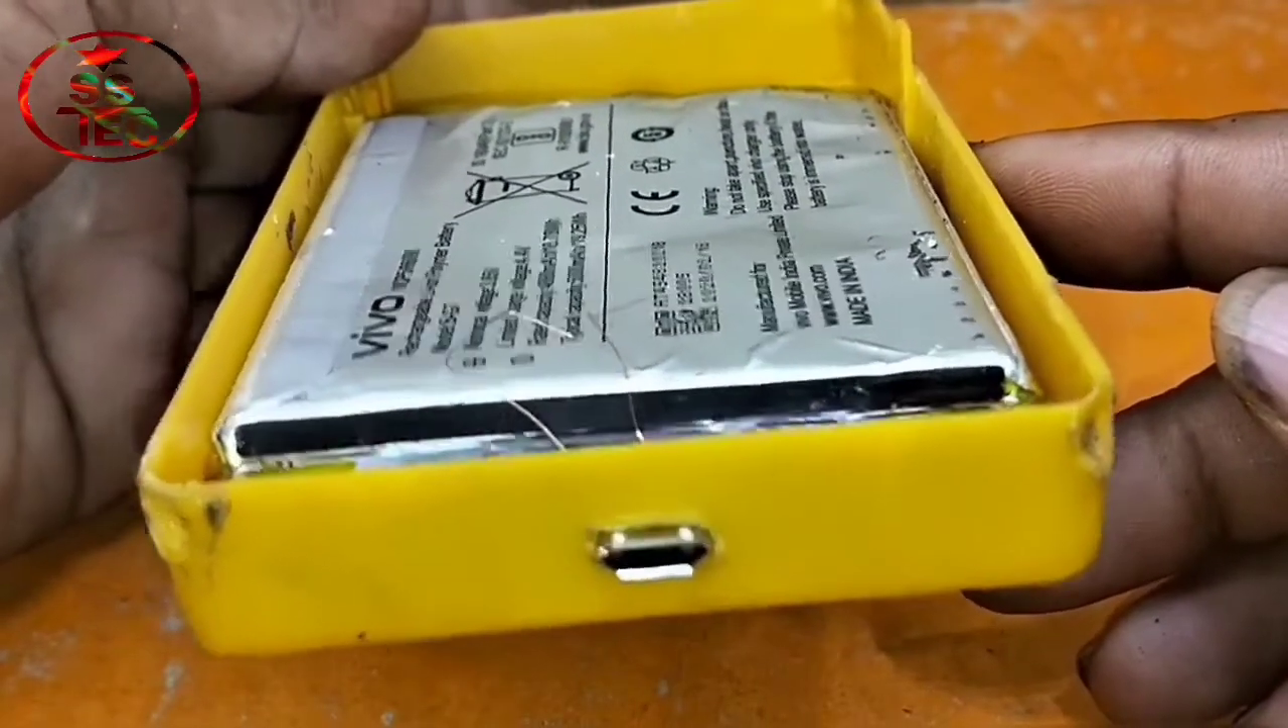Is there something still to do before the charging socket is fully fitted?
No.